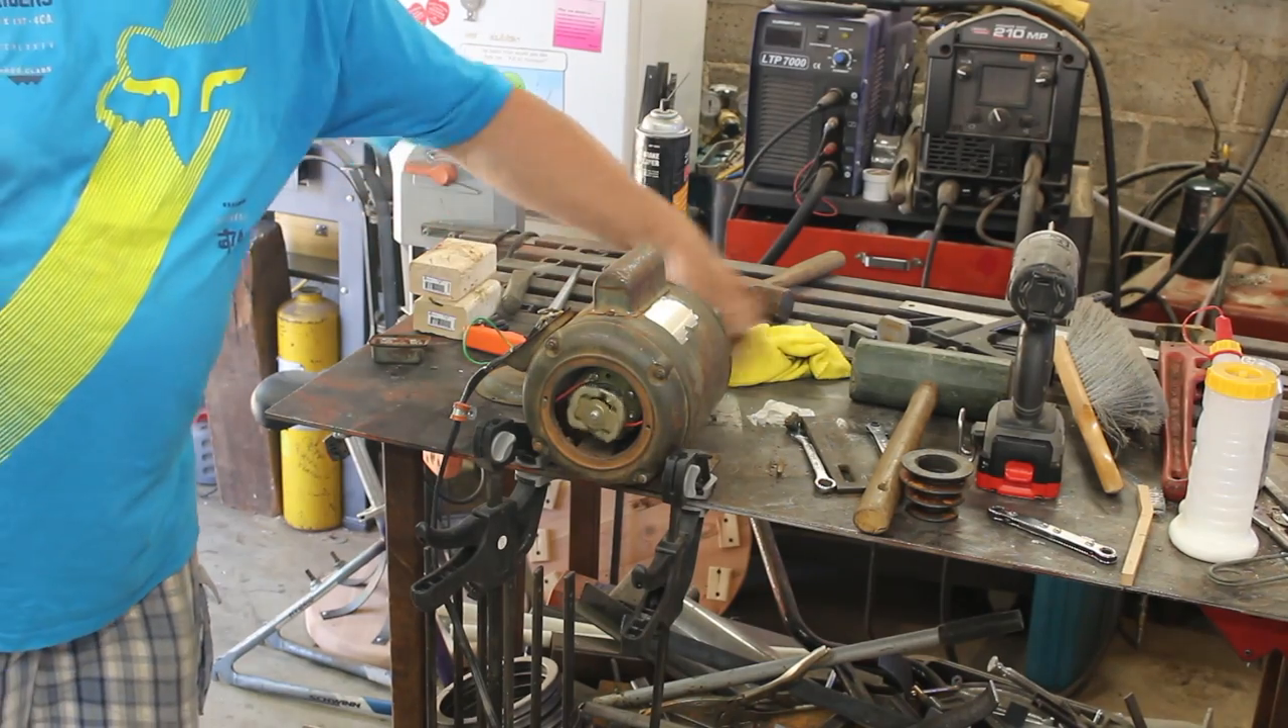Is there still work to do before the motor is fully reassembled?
Yes.